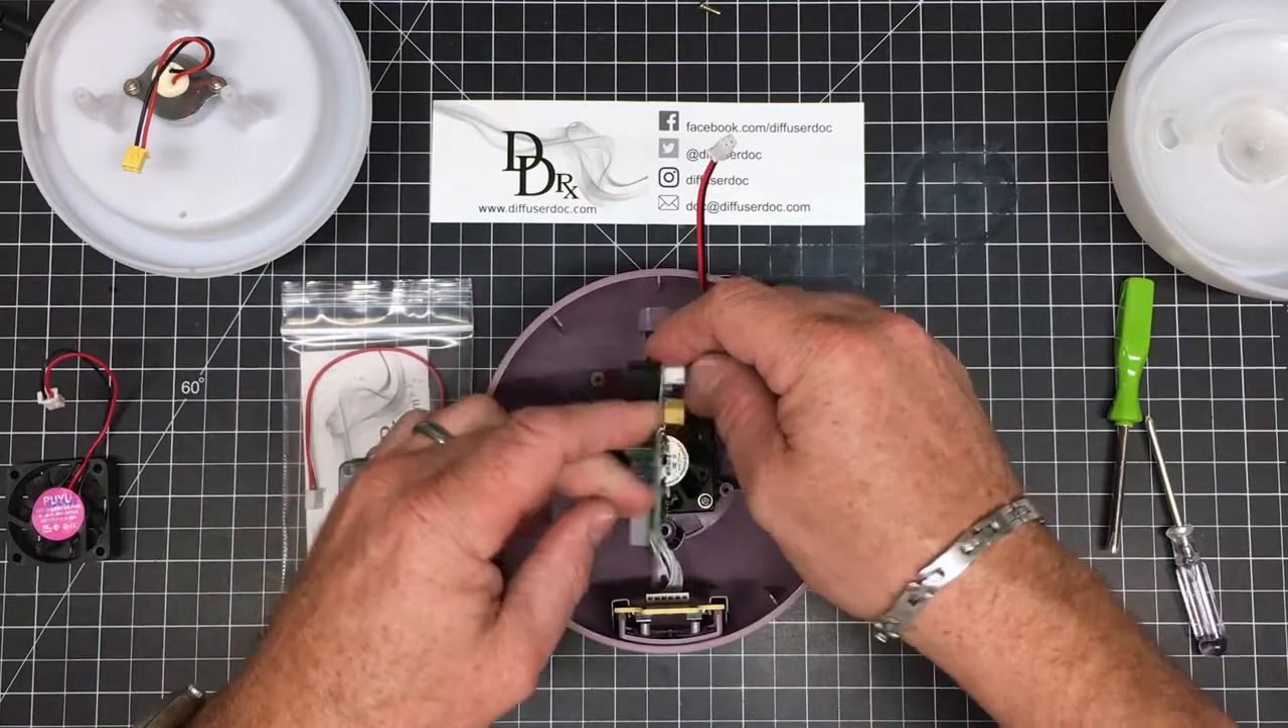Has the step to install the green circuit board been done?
No.